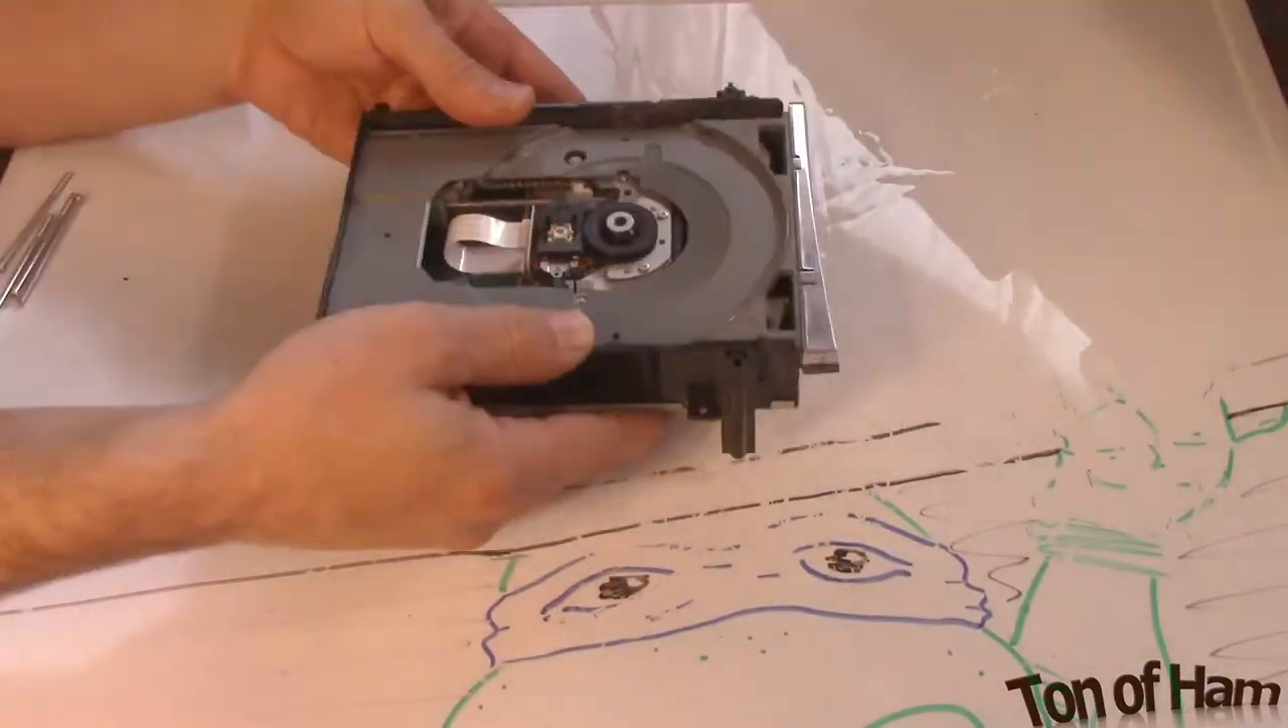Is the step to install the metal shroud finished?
No.